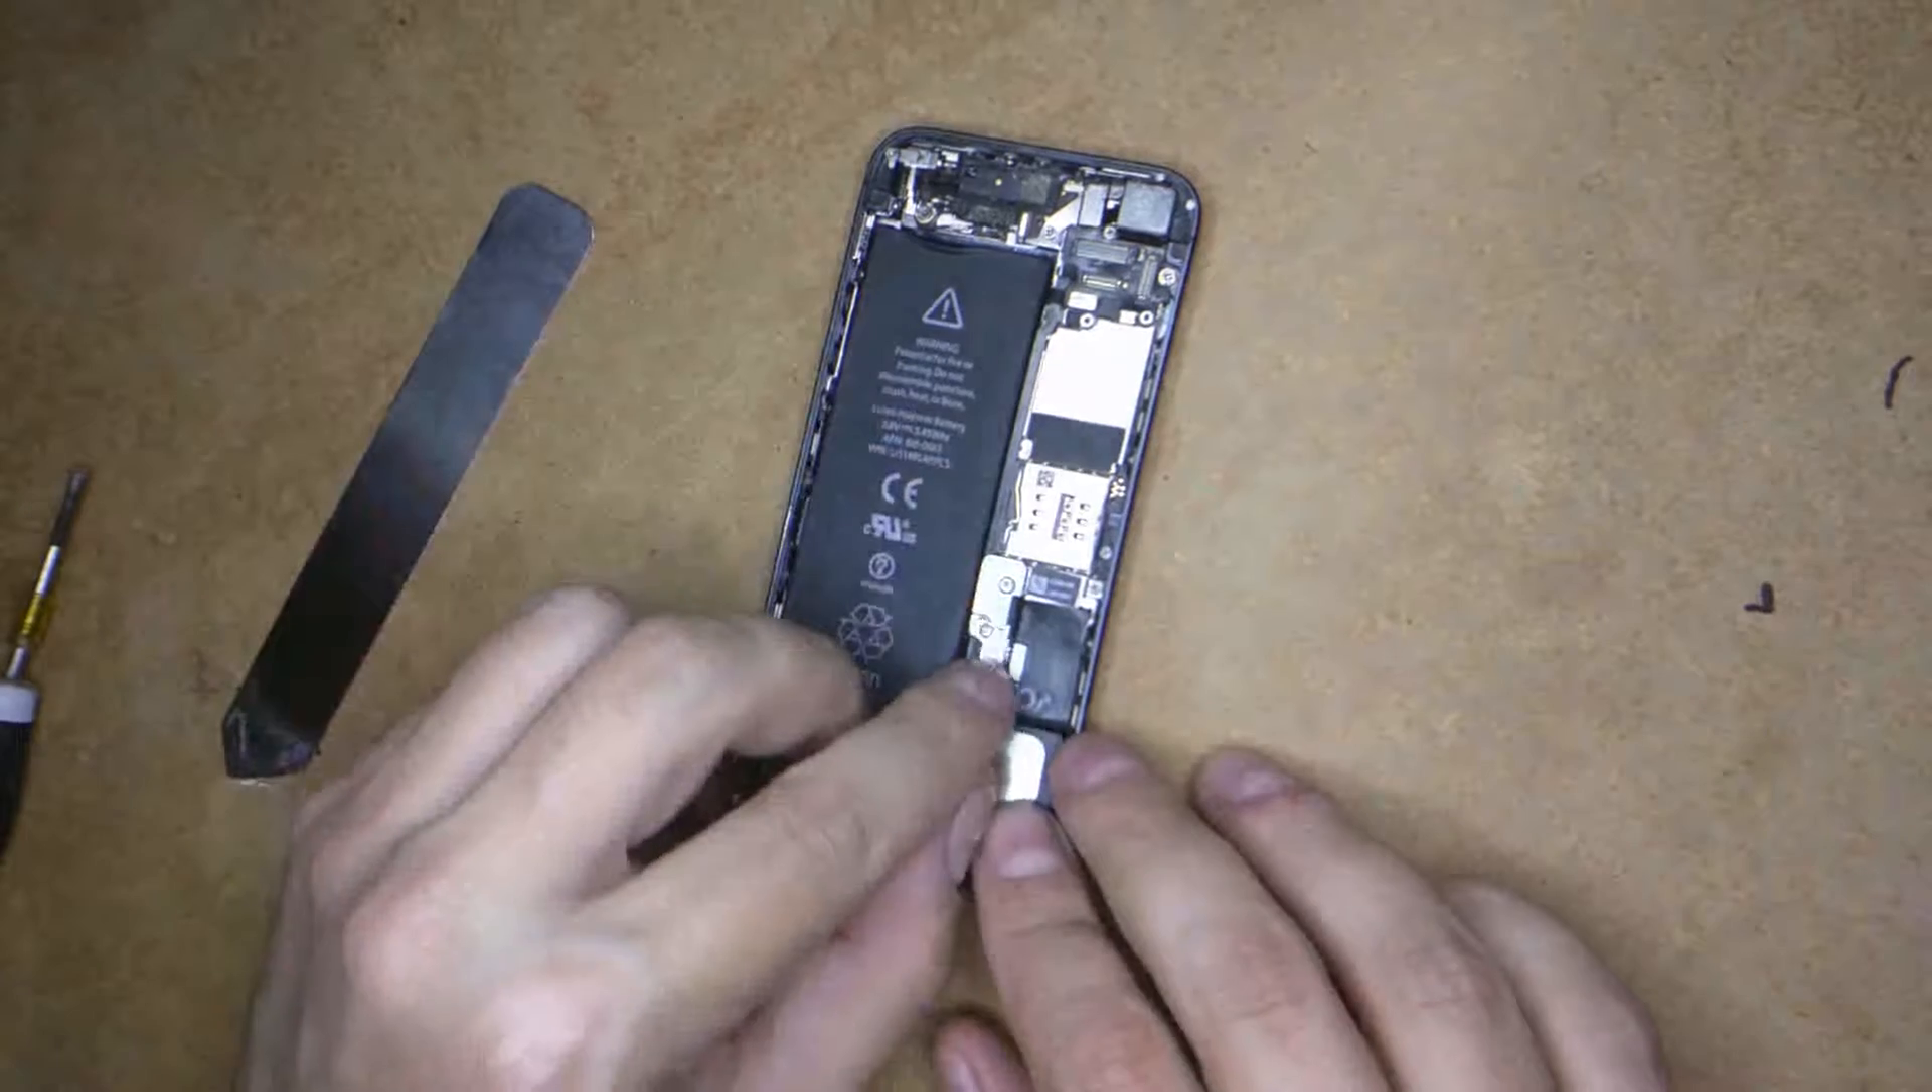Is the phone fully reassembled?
No.